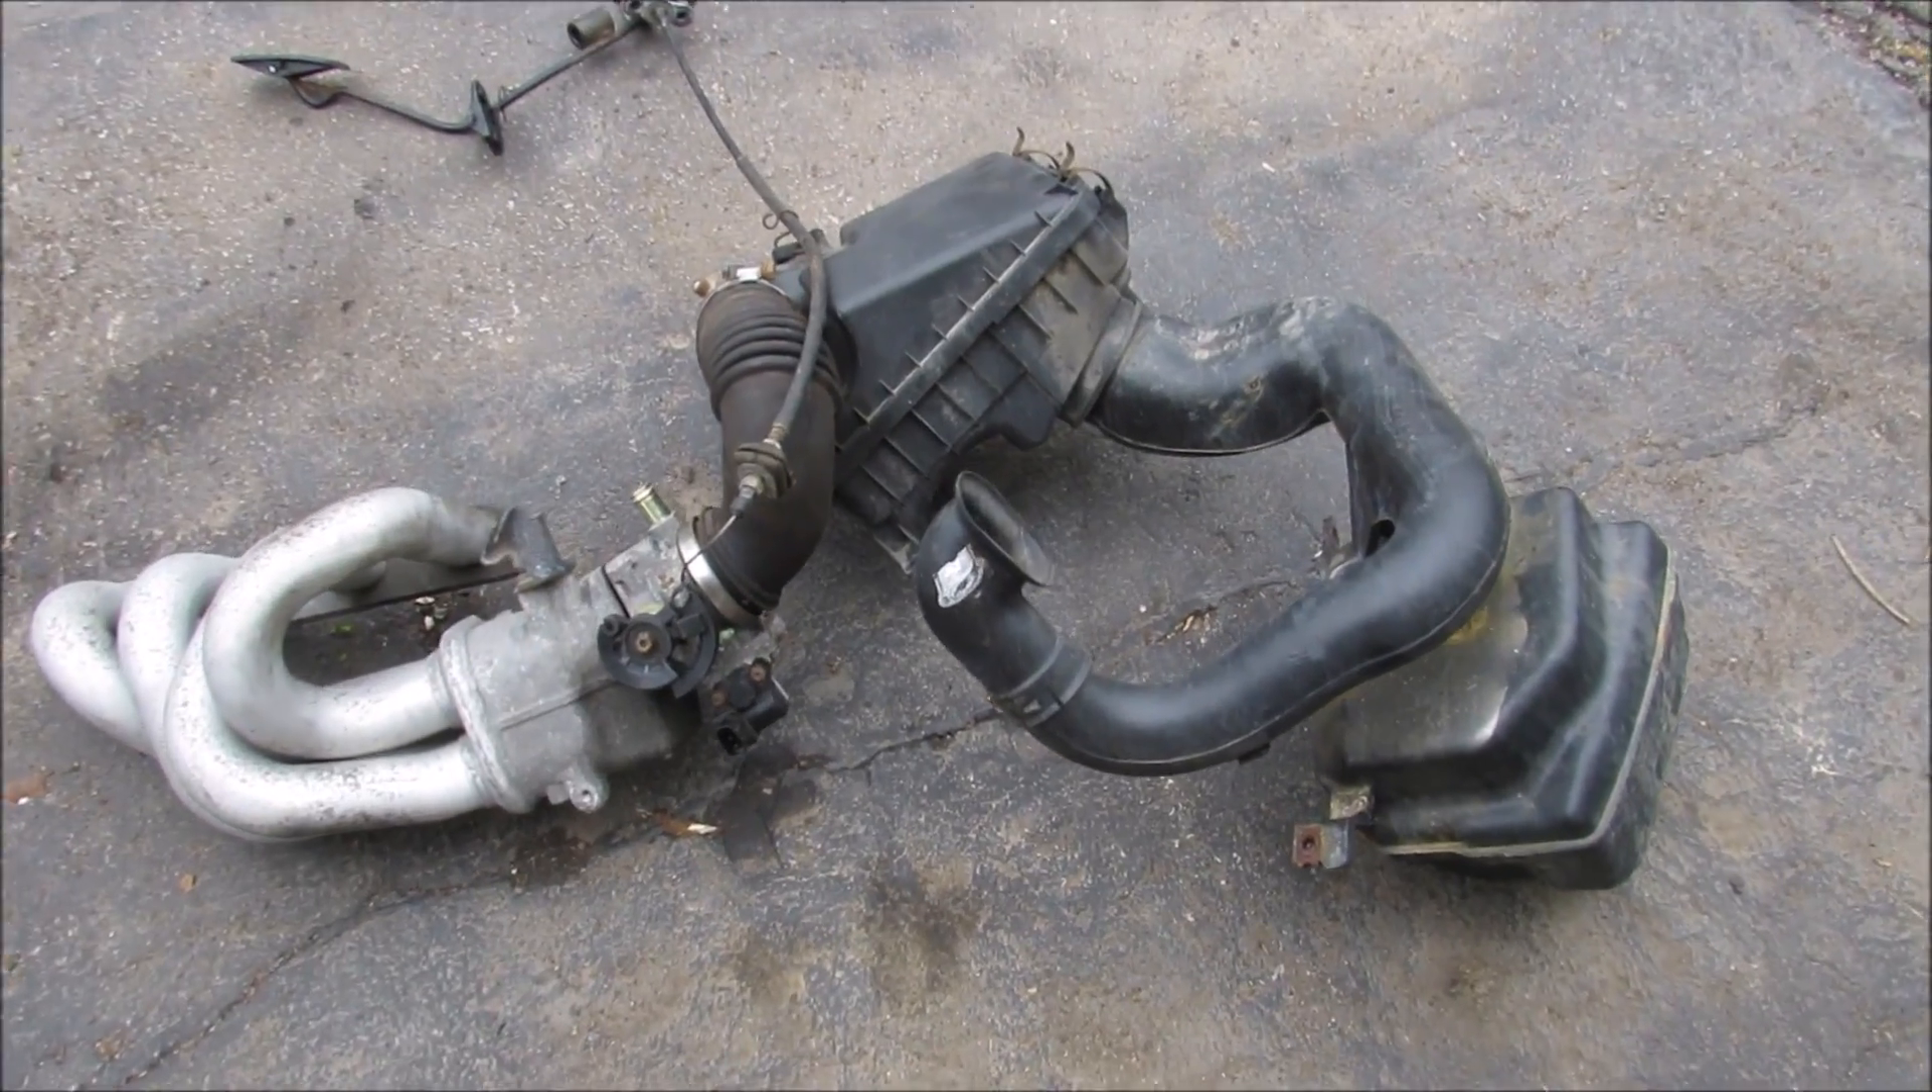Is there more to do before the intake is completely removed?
No.